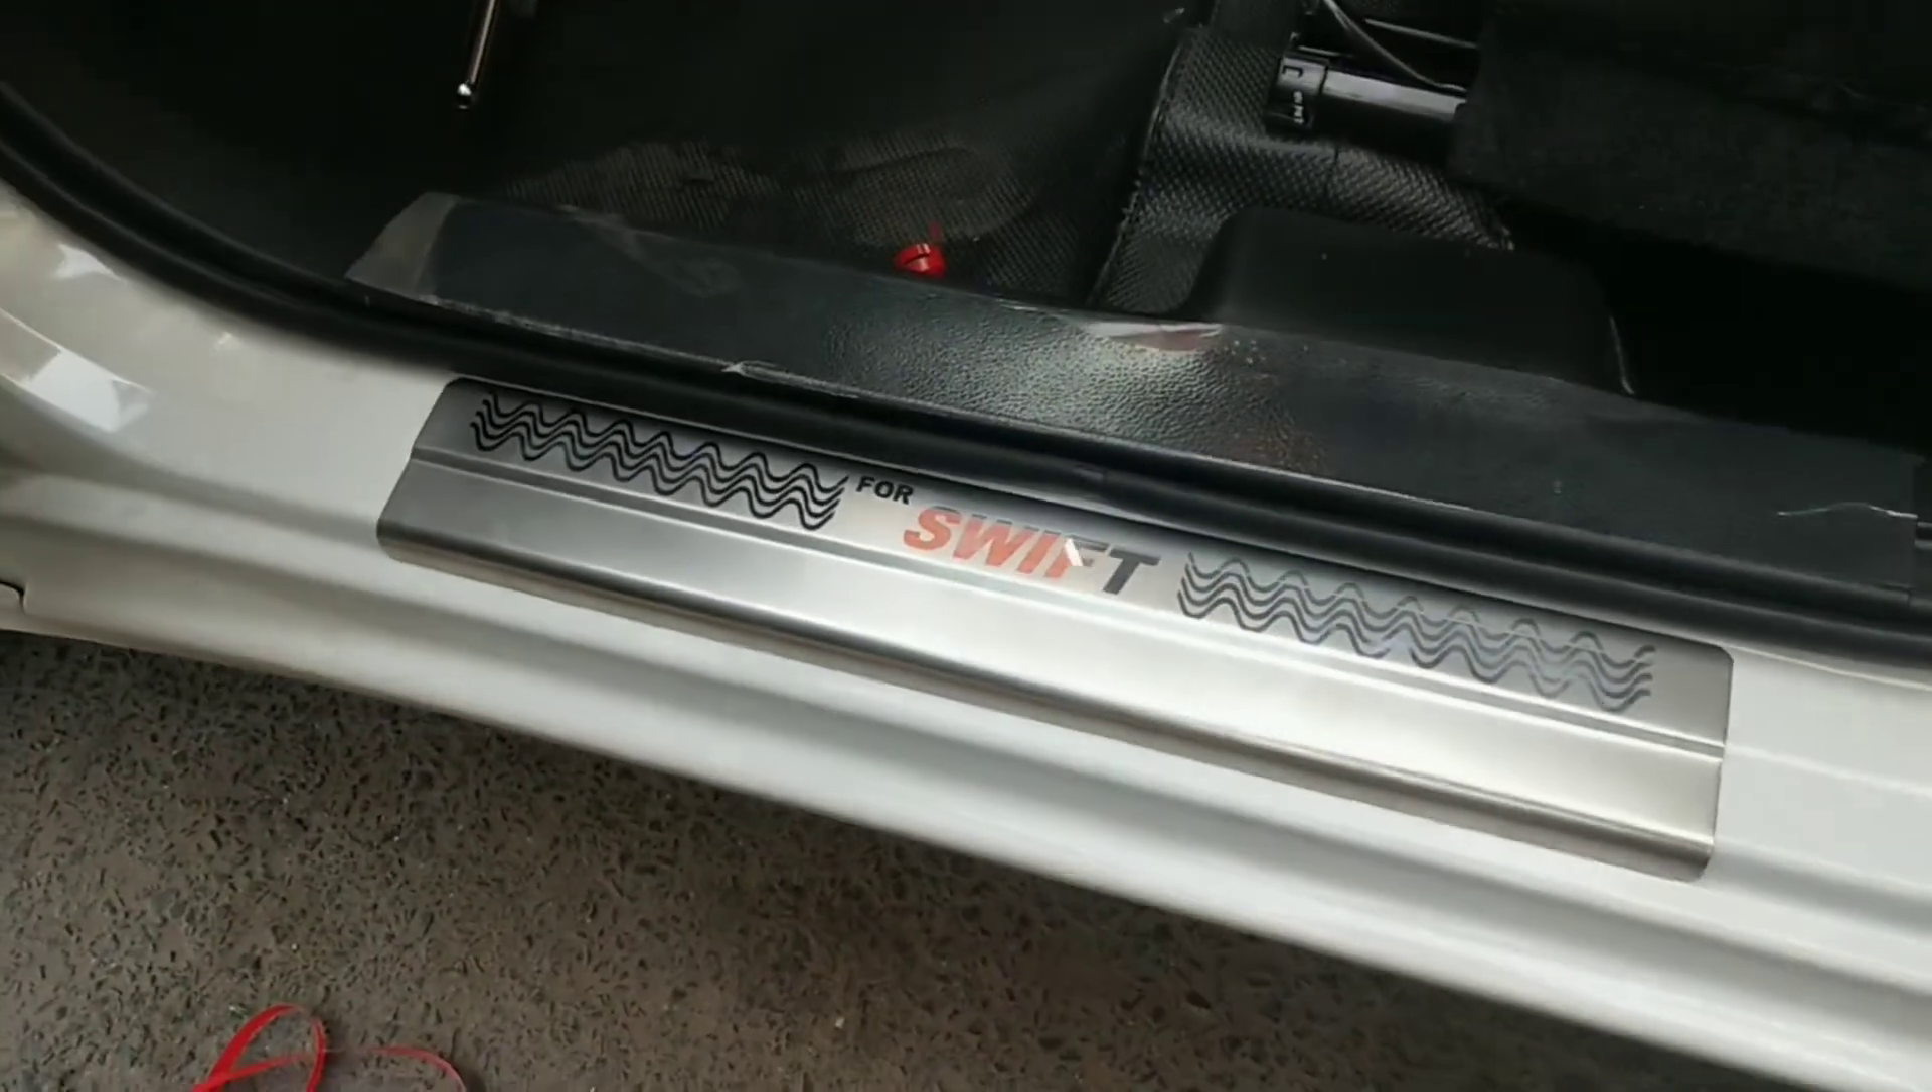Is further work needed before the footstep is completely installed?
No.